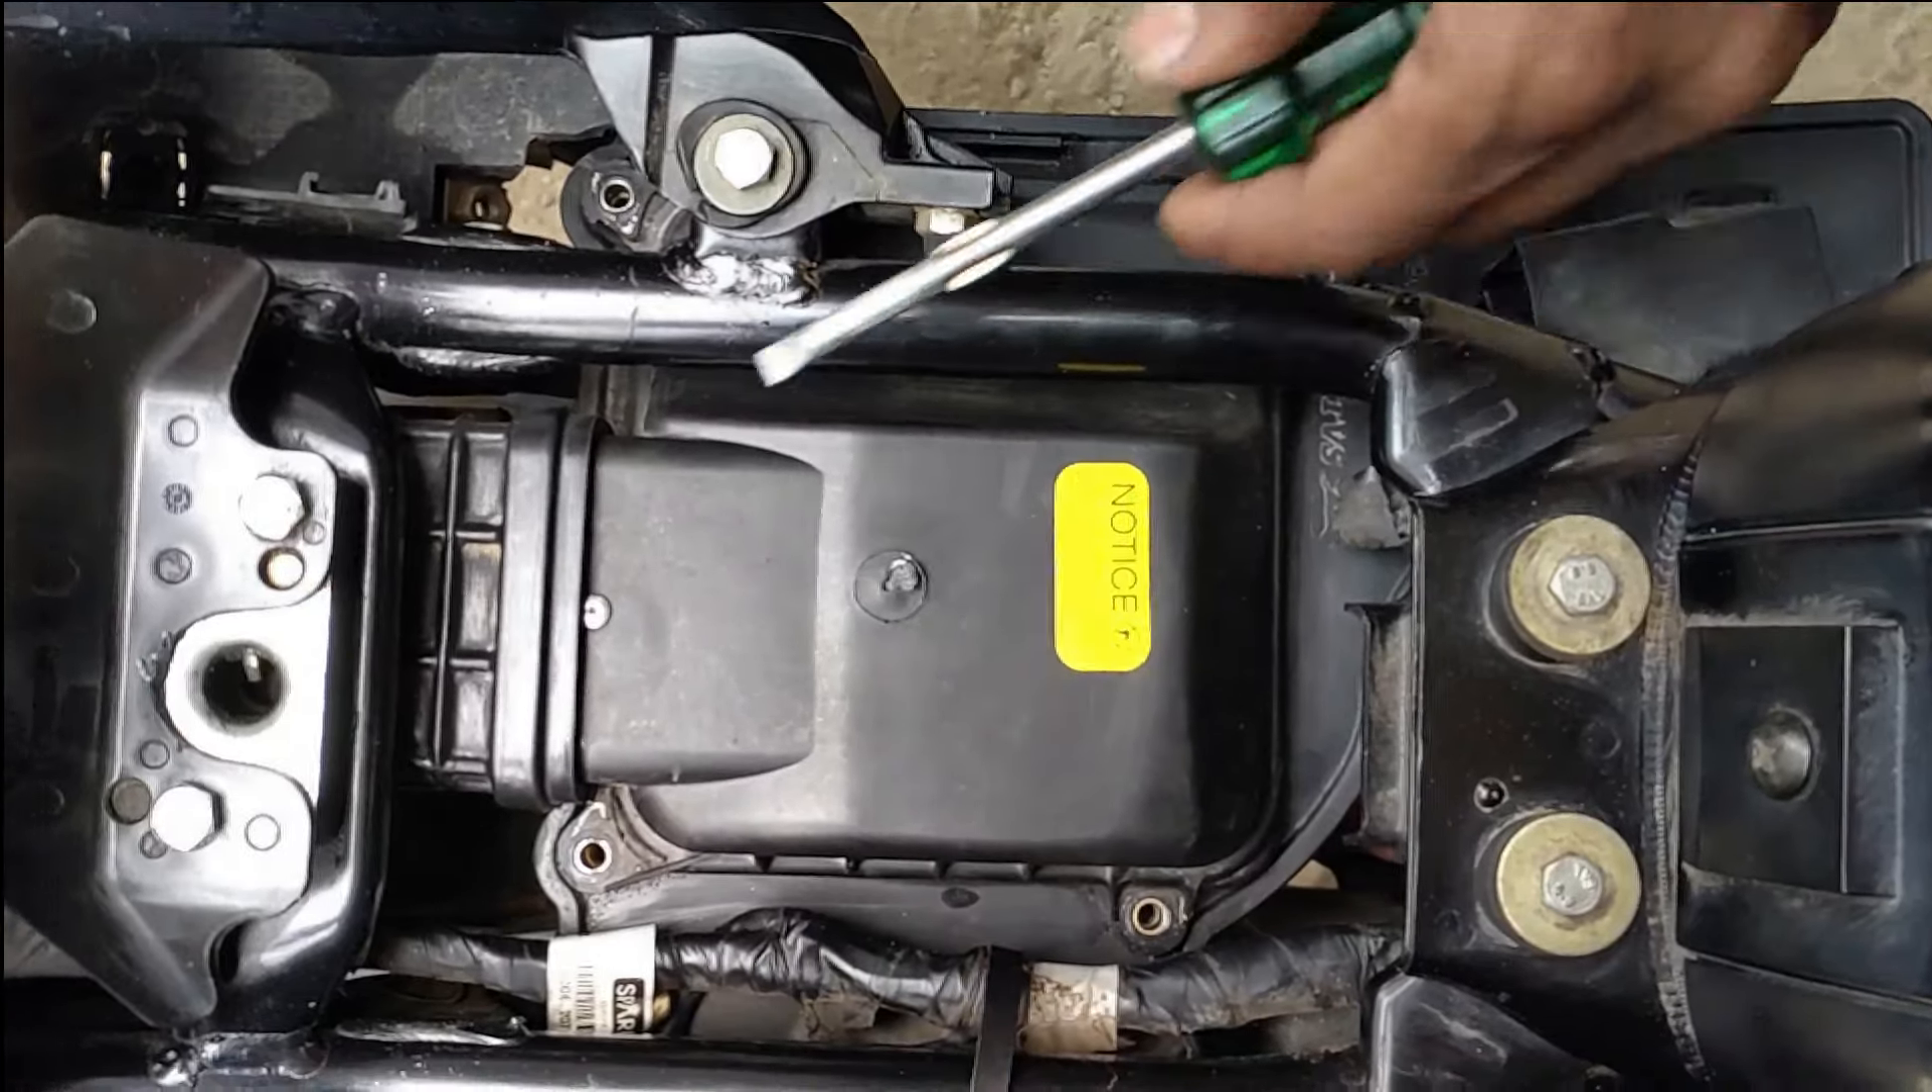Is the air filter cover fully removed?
No.